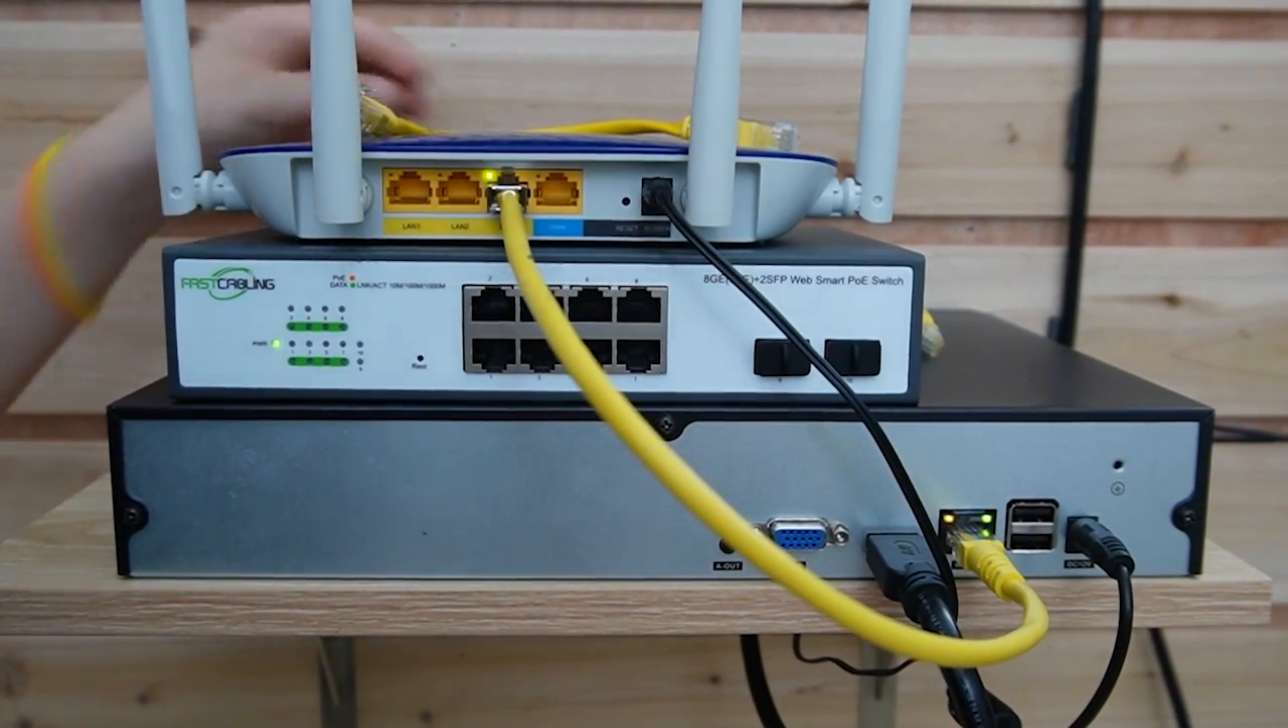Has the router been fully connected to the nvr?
Yes.